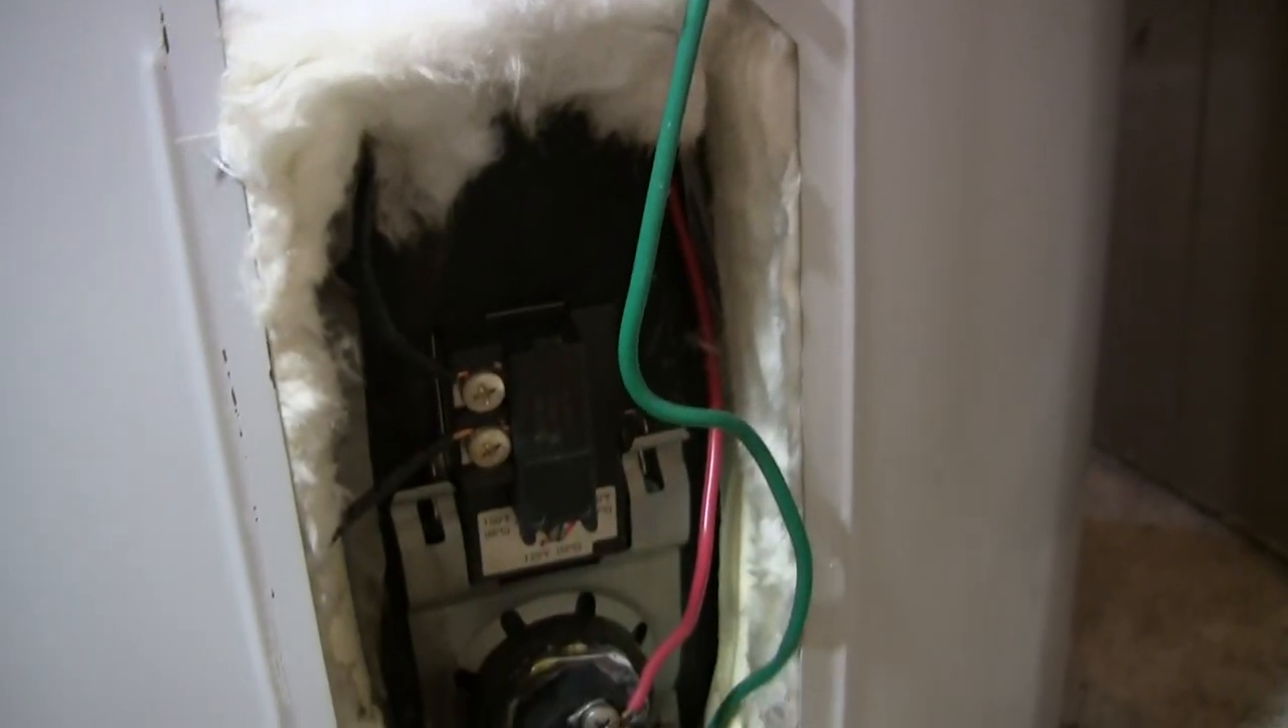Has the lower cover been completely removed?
Yes.